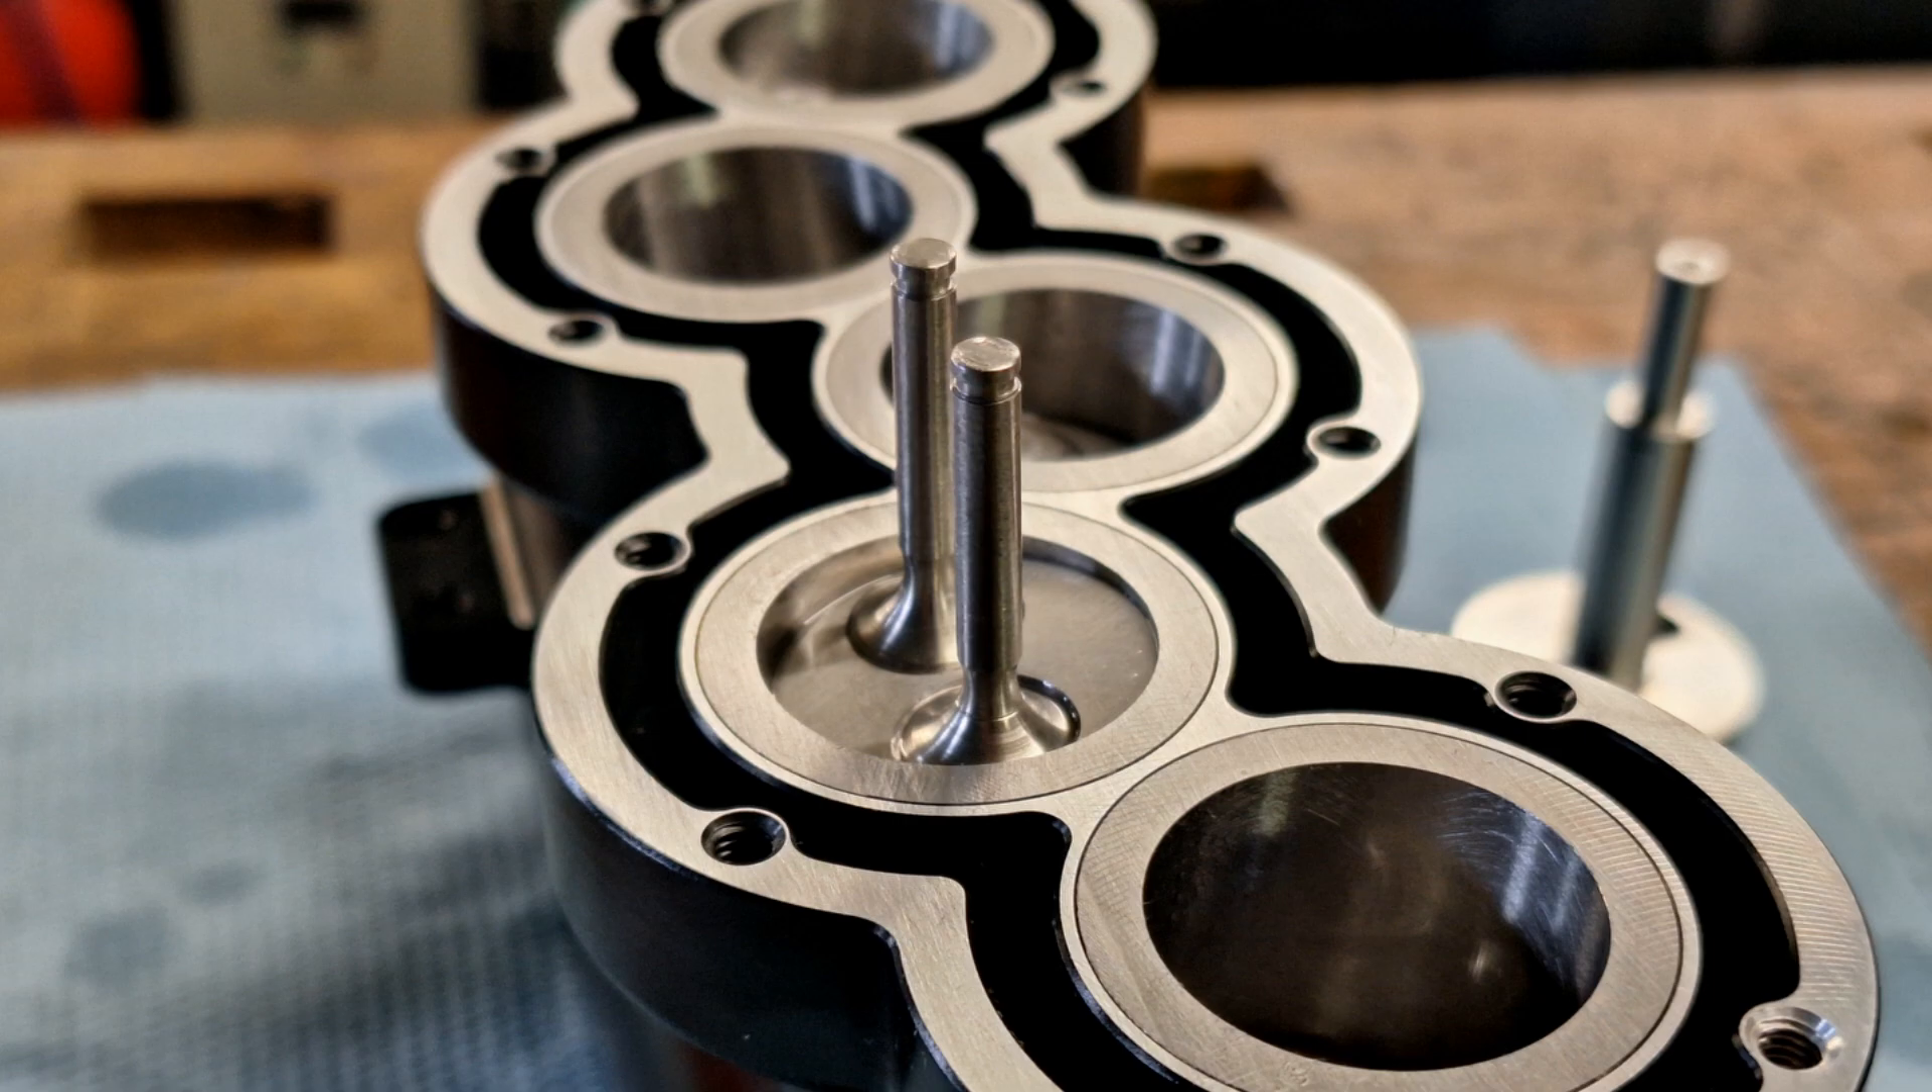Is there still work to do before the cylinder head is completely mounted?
Yes.